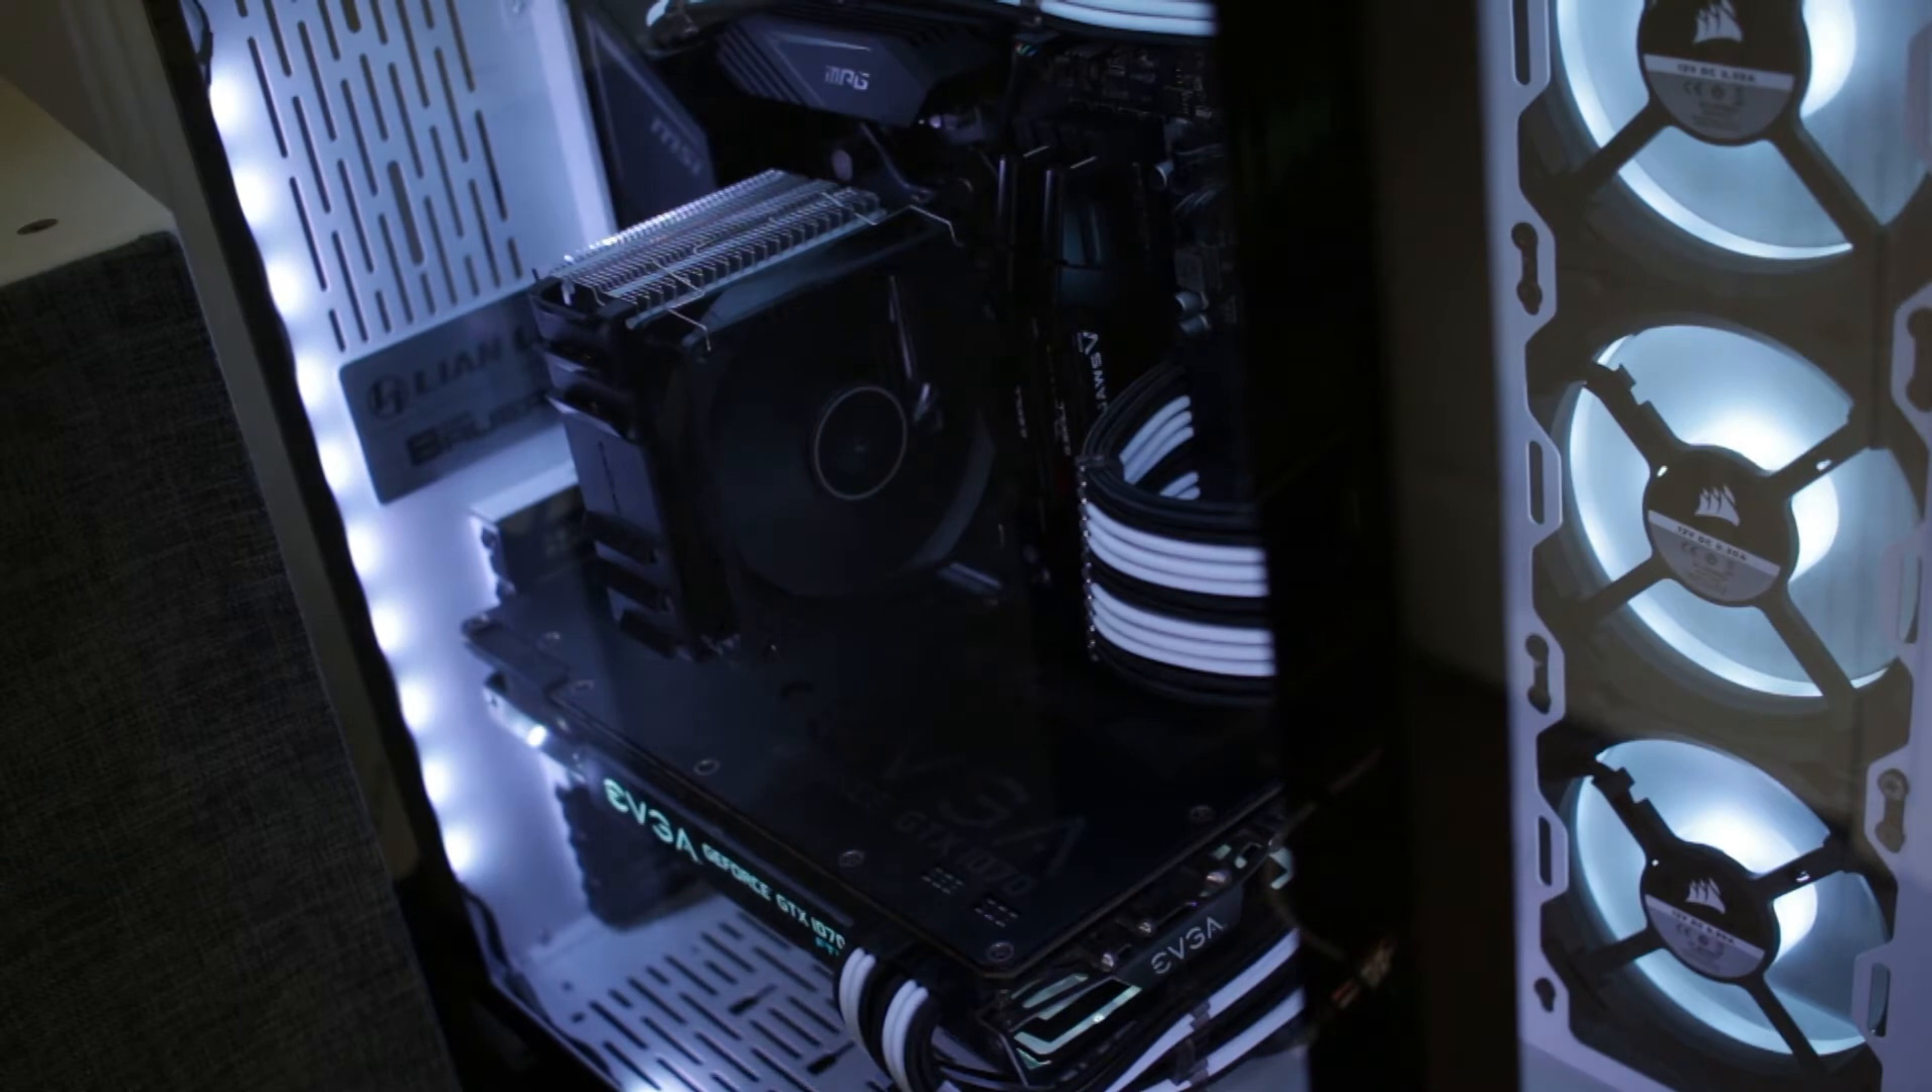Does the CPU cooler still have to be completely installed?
No.